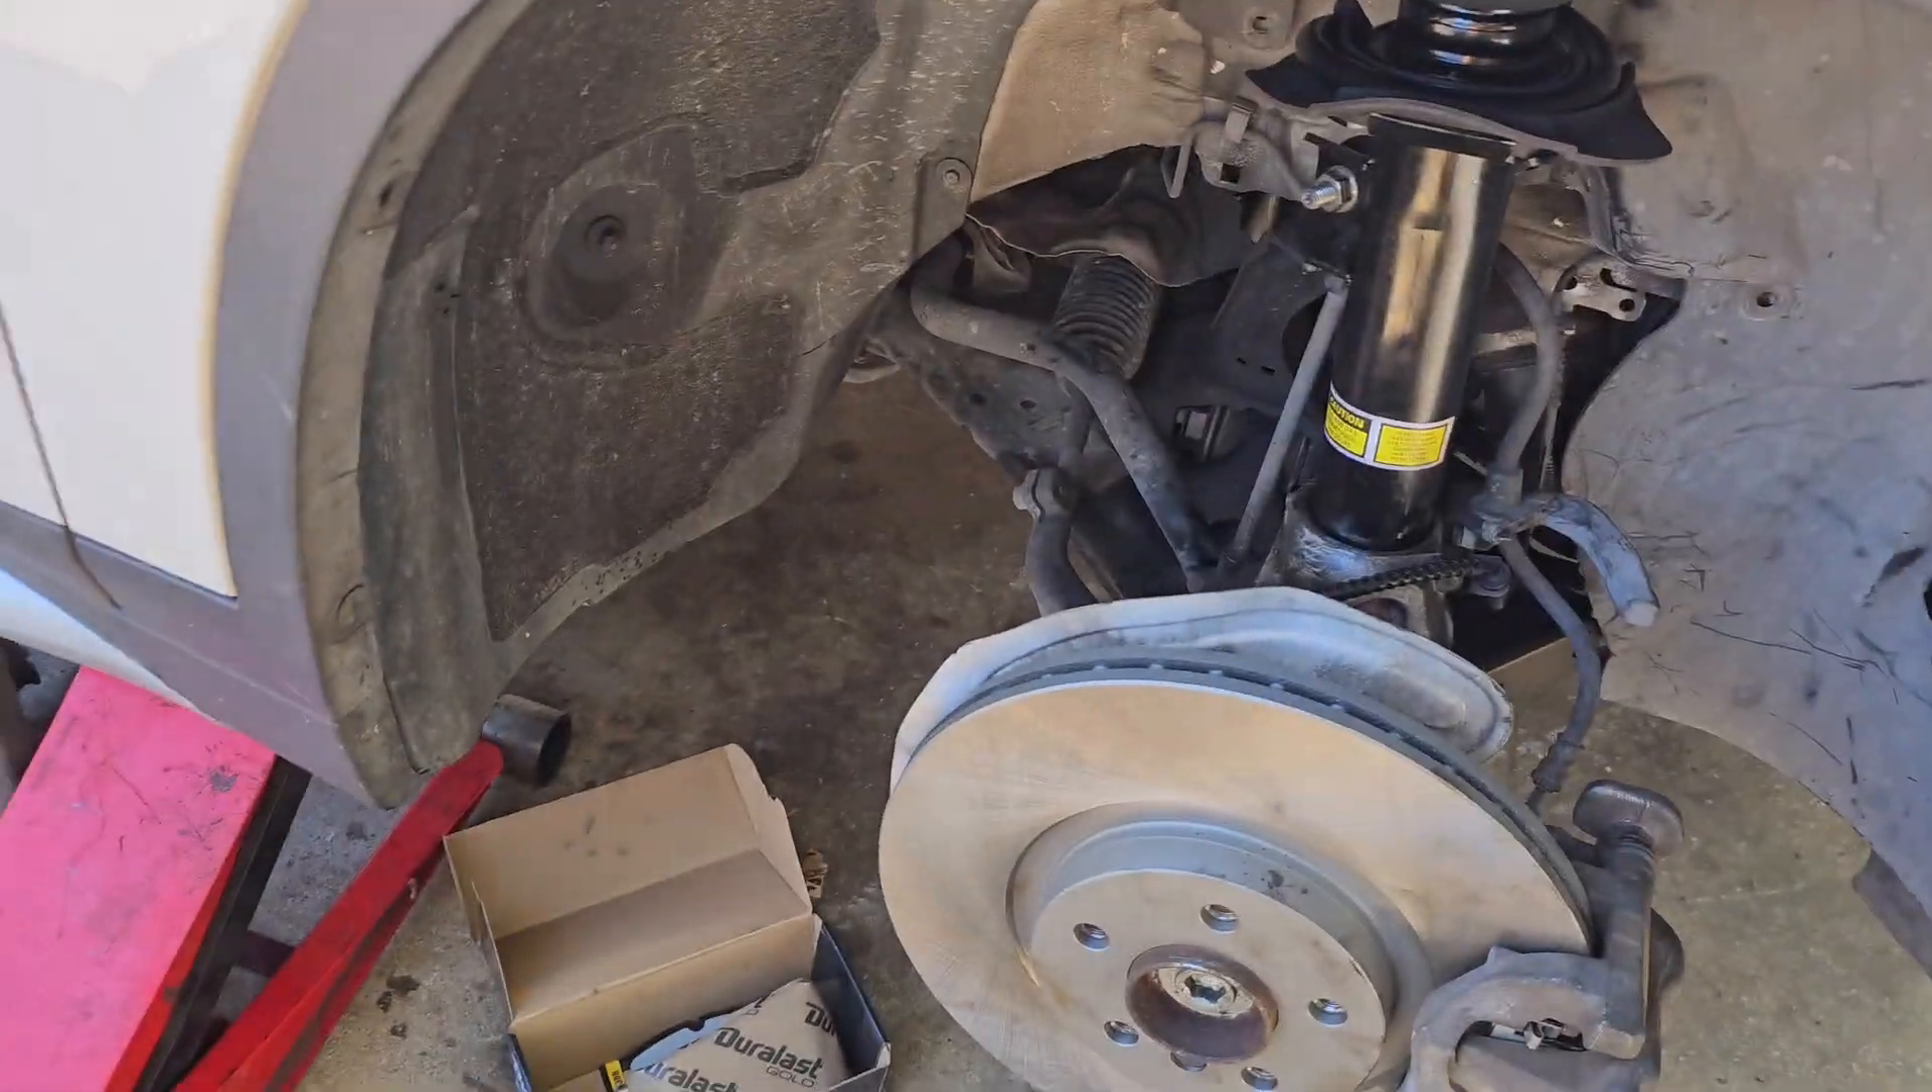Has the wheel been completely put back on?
No.